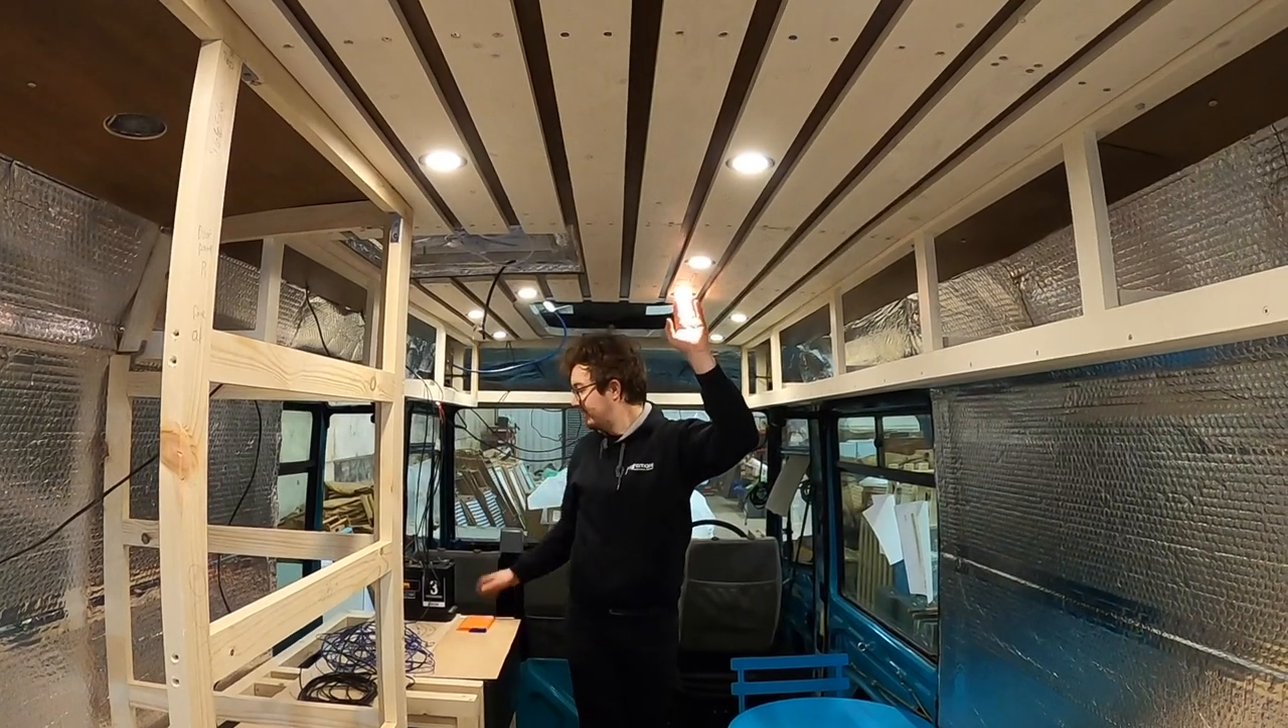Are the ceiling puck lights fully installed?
Yes.